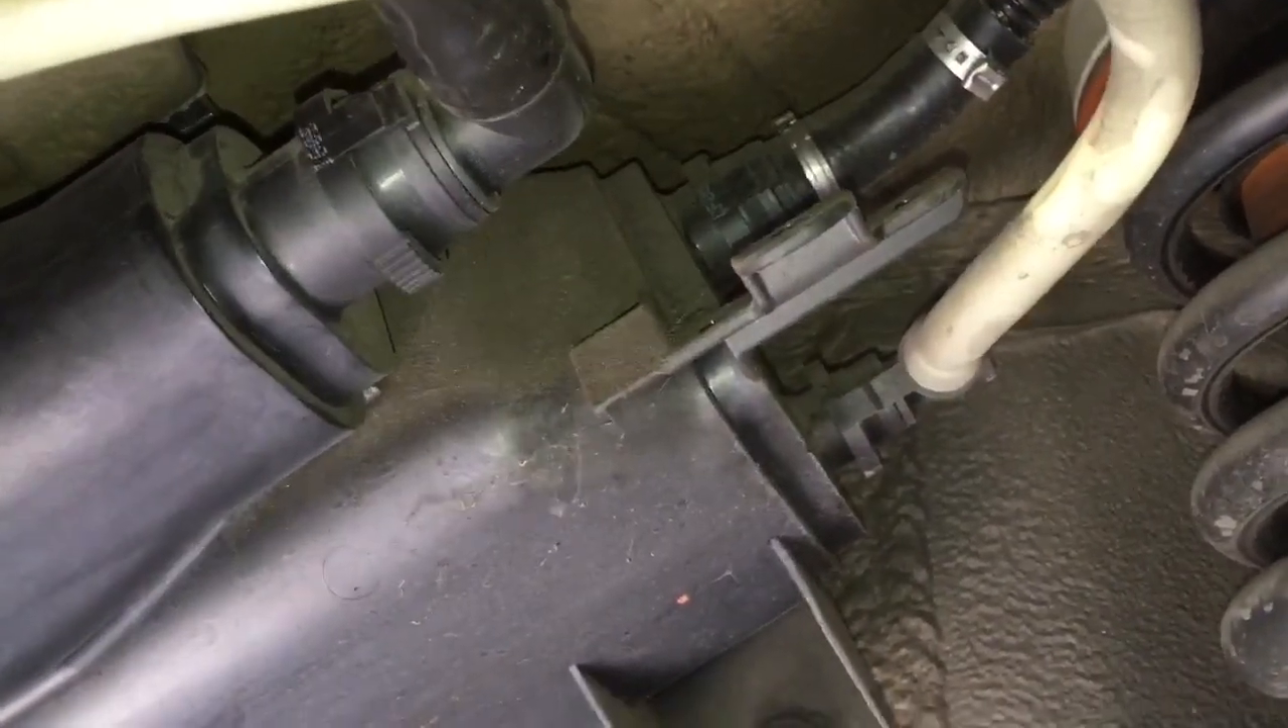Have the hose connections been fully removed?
No.